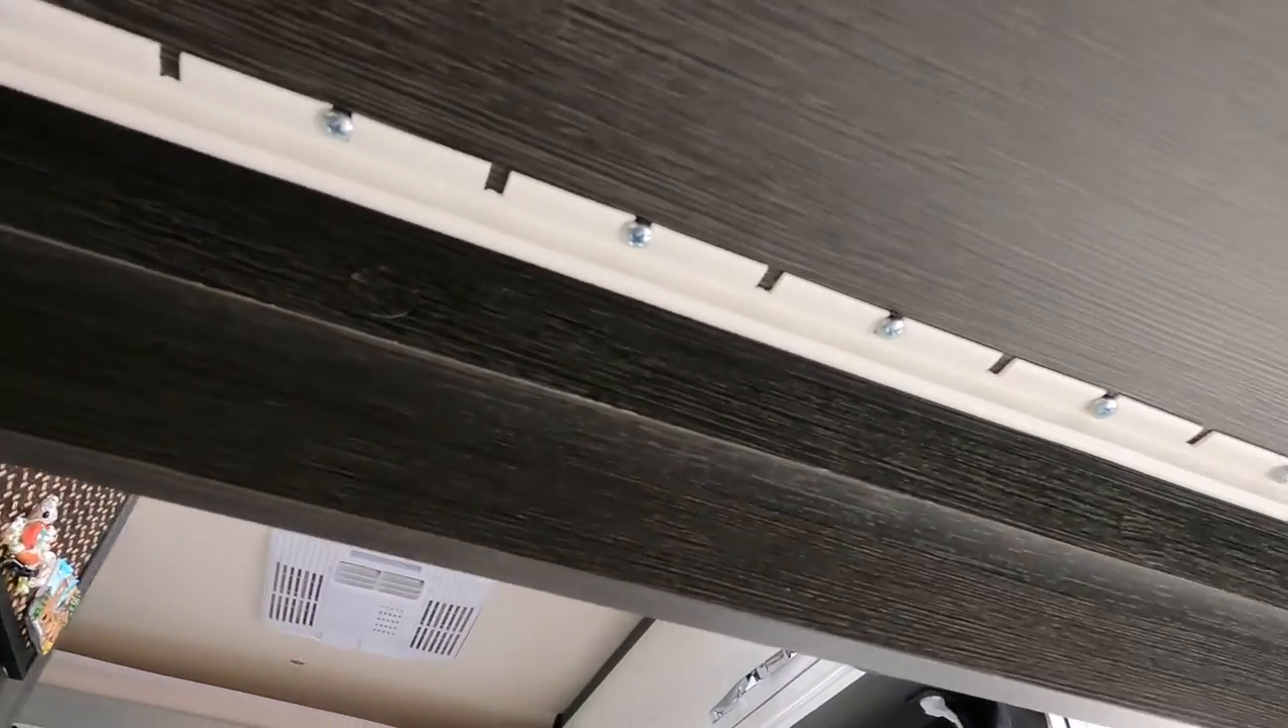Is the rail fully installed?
Yes.